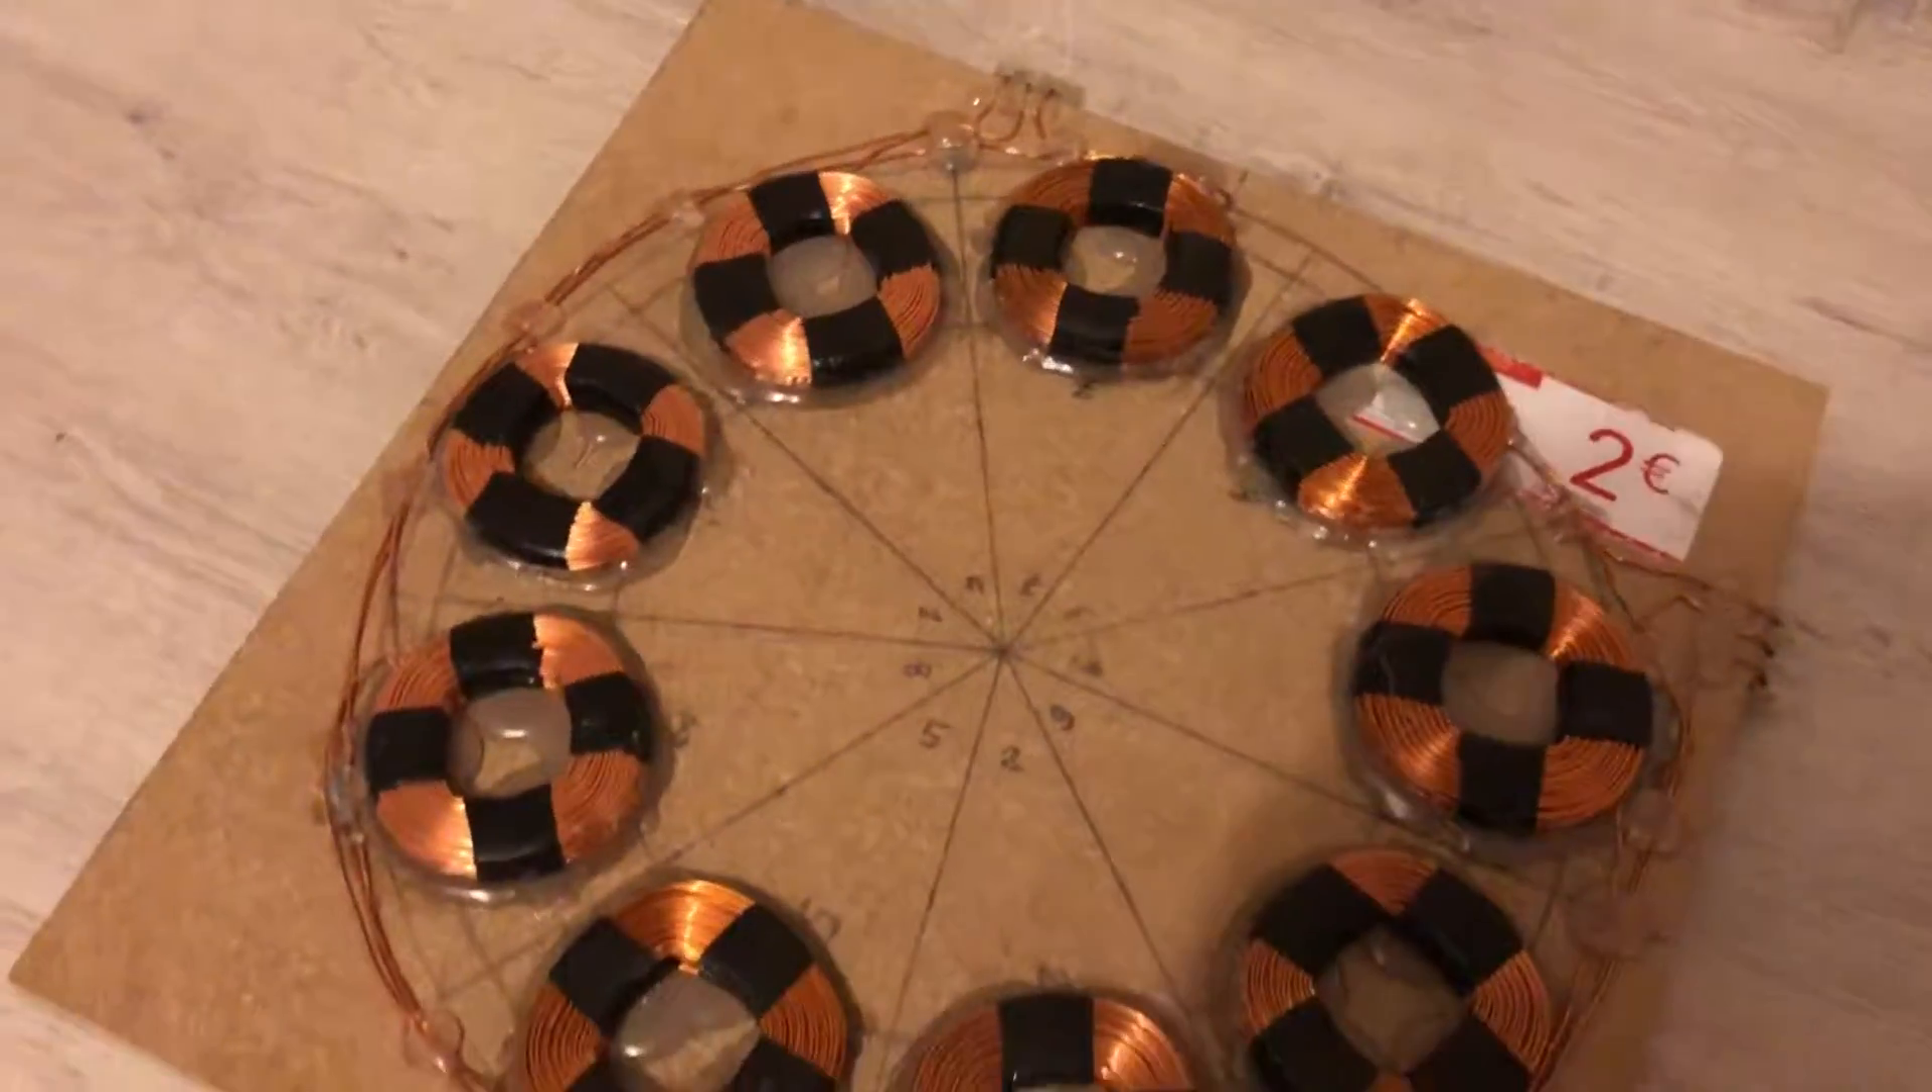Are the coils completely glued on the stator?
Yes.